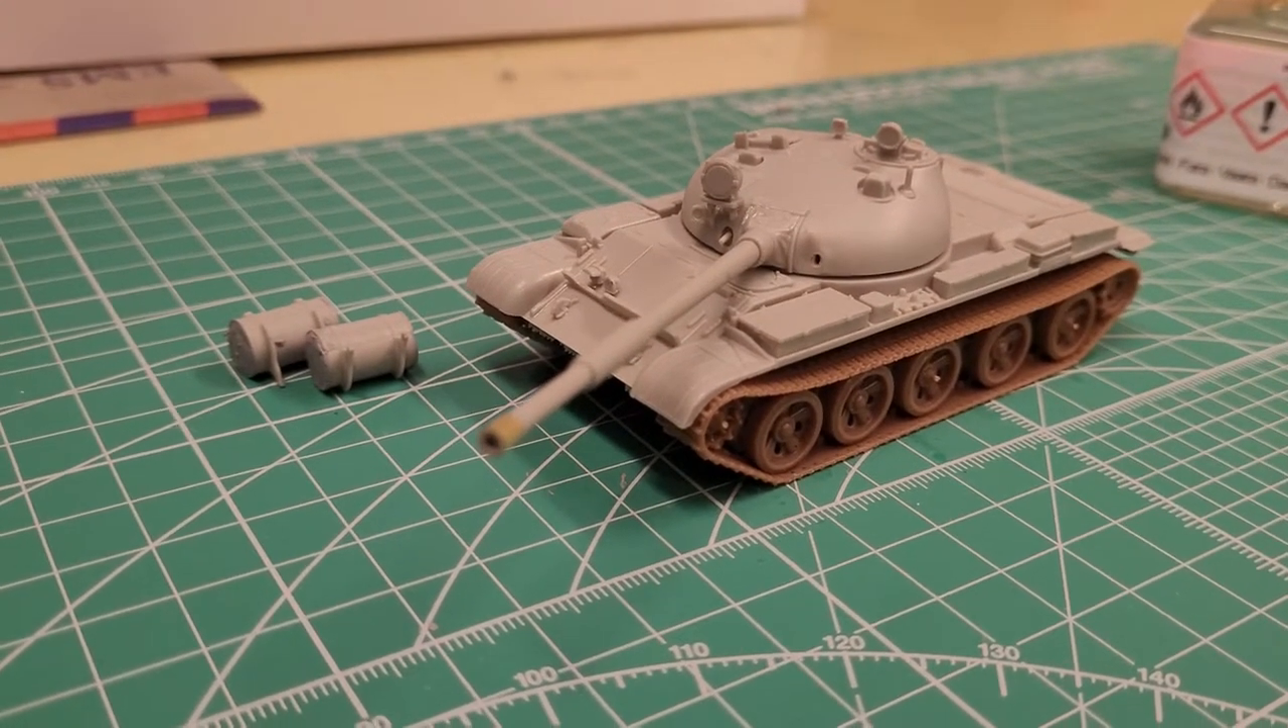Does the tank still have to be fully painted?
Yes.